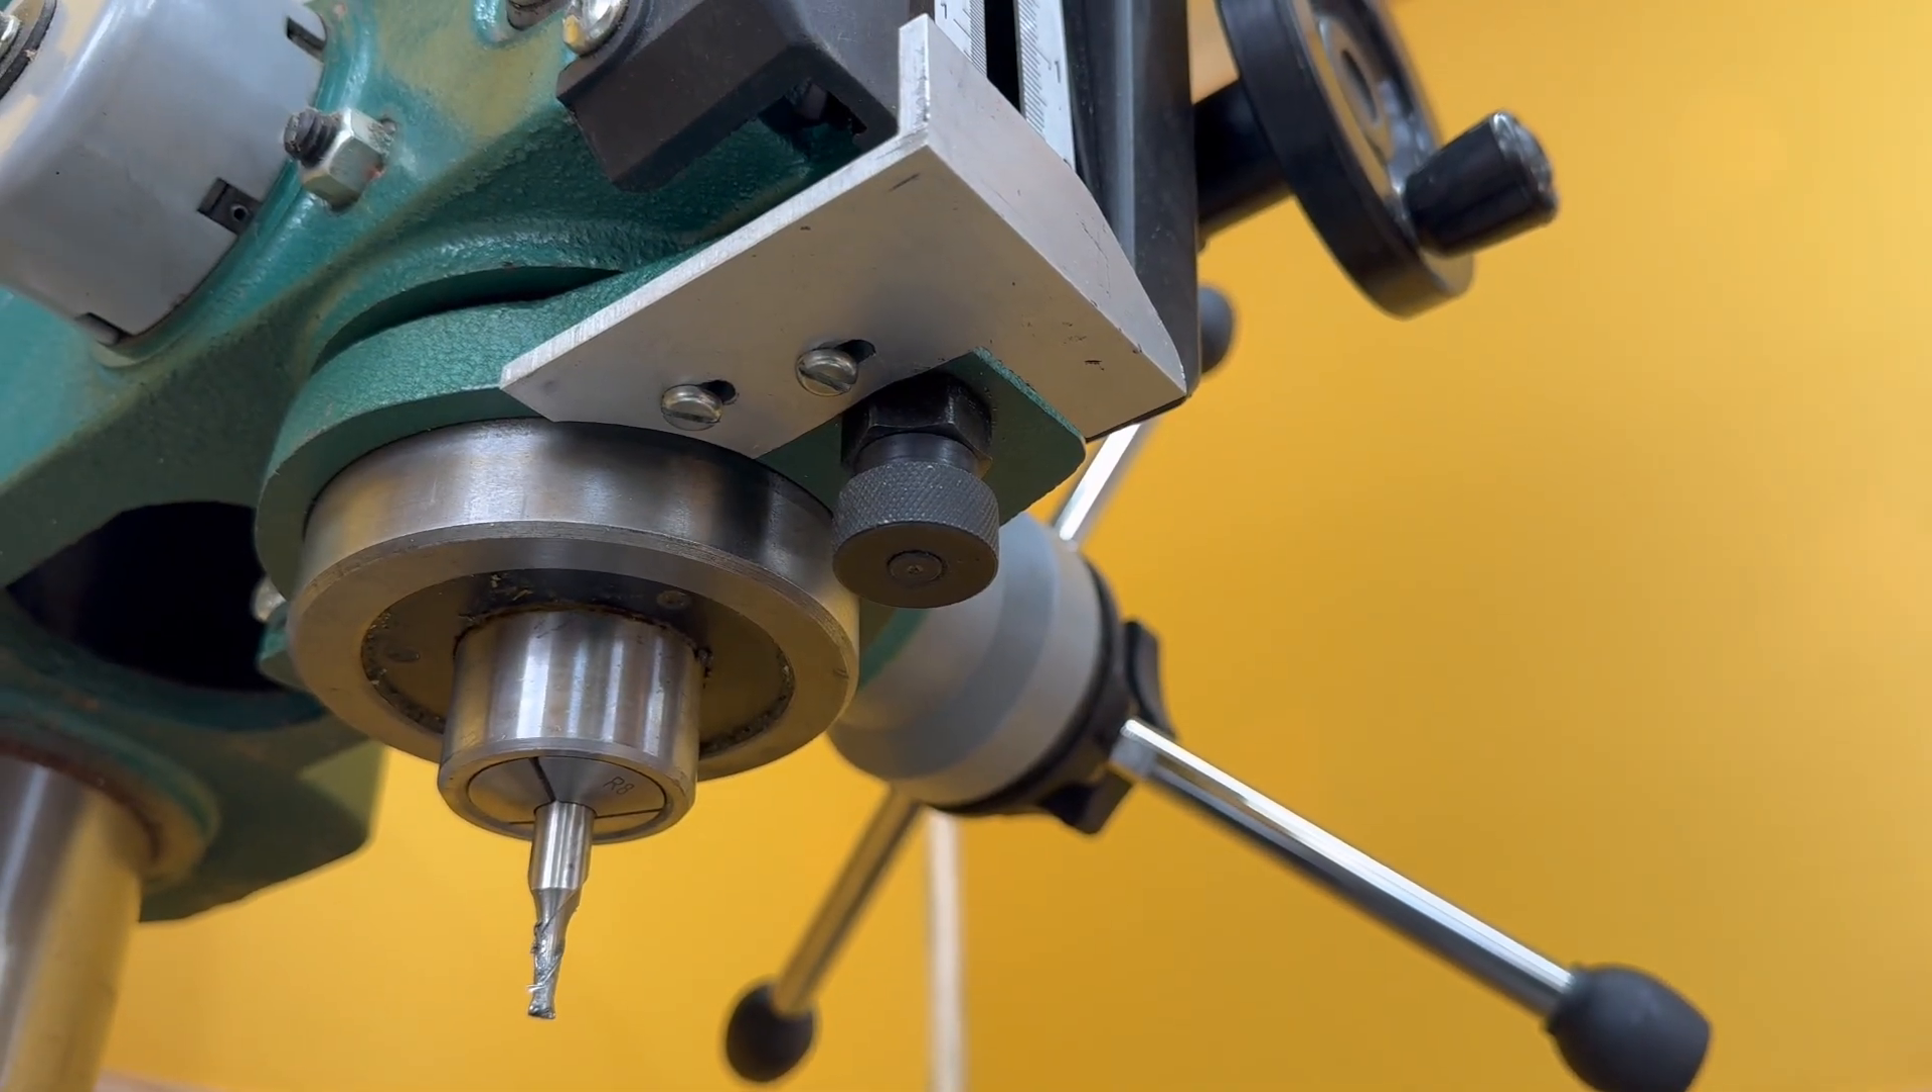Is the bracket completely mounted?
Yes.